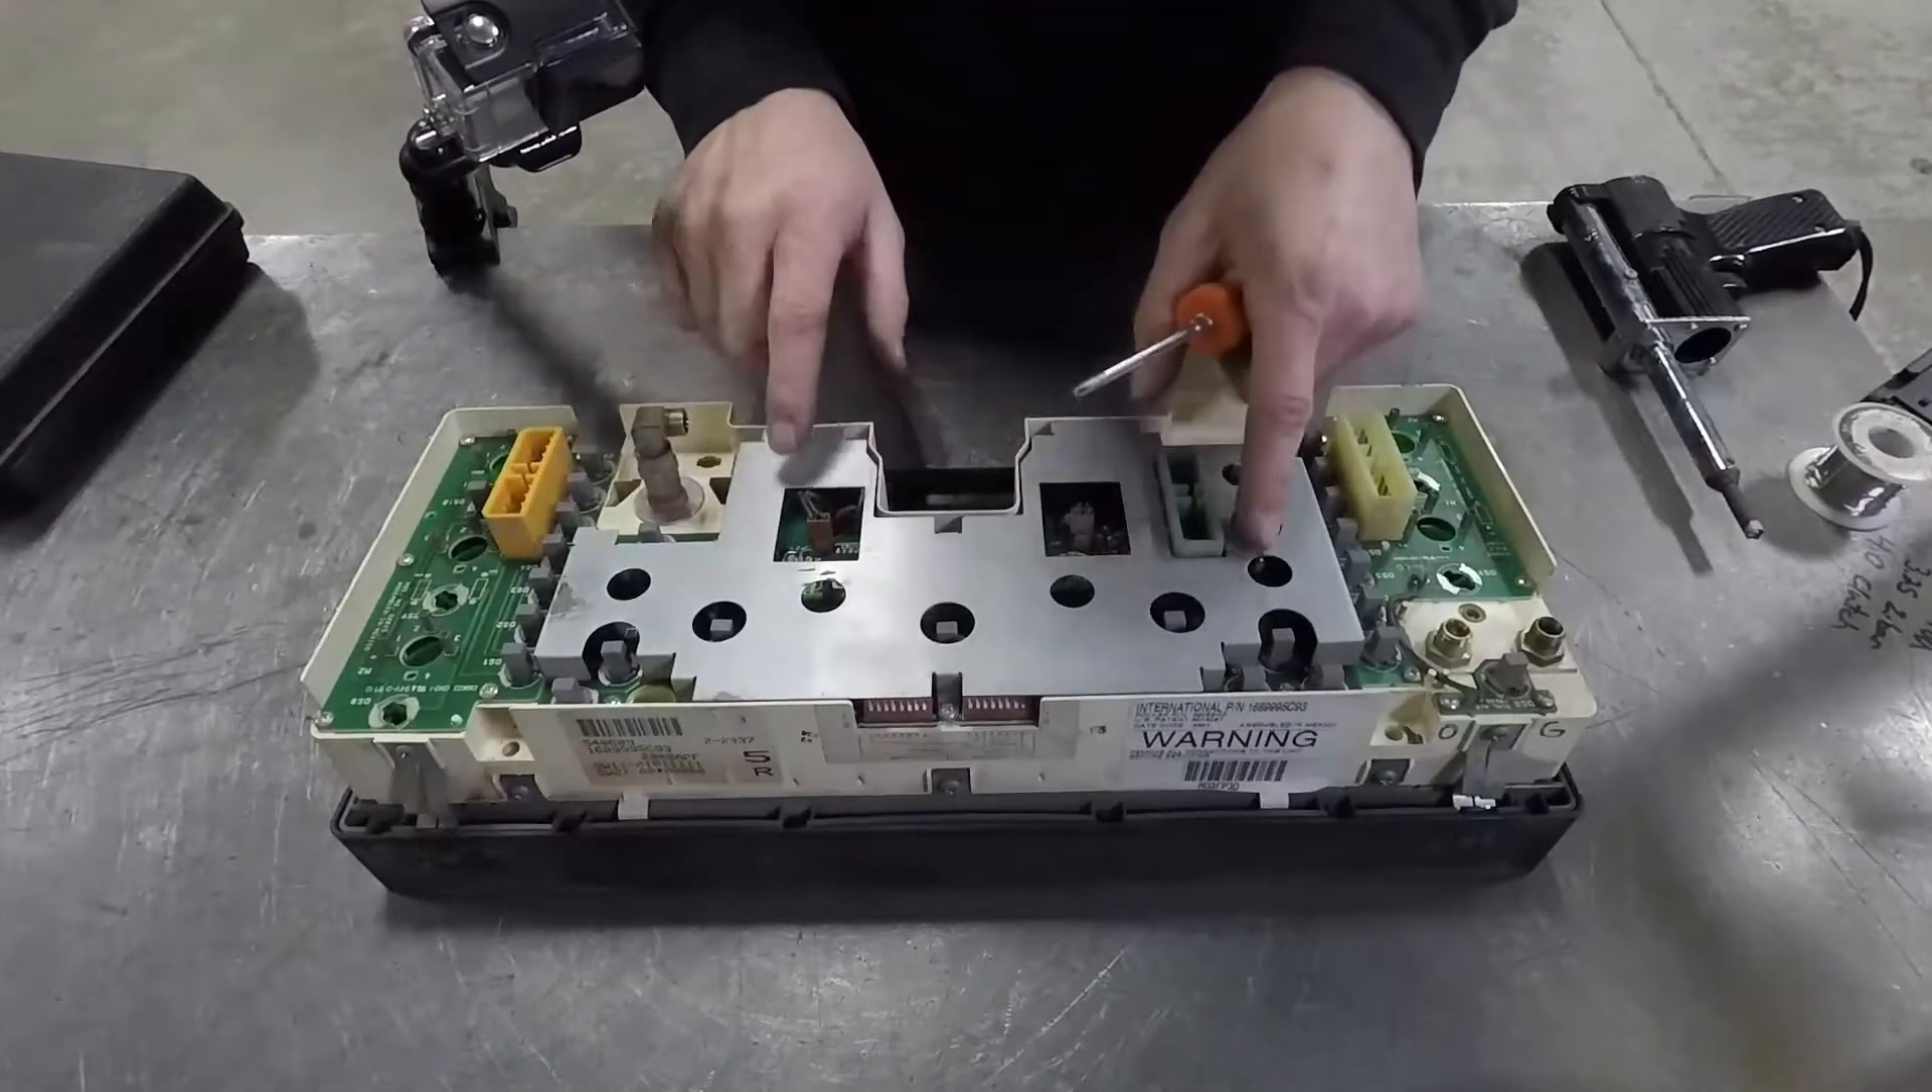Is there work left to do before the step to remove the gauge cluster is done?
No.